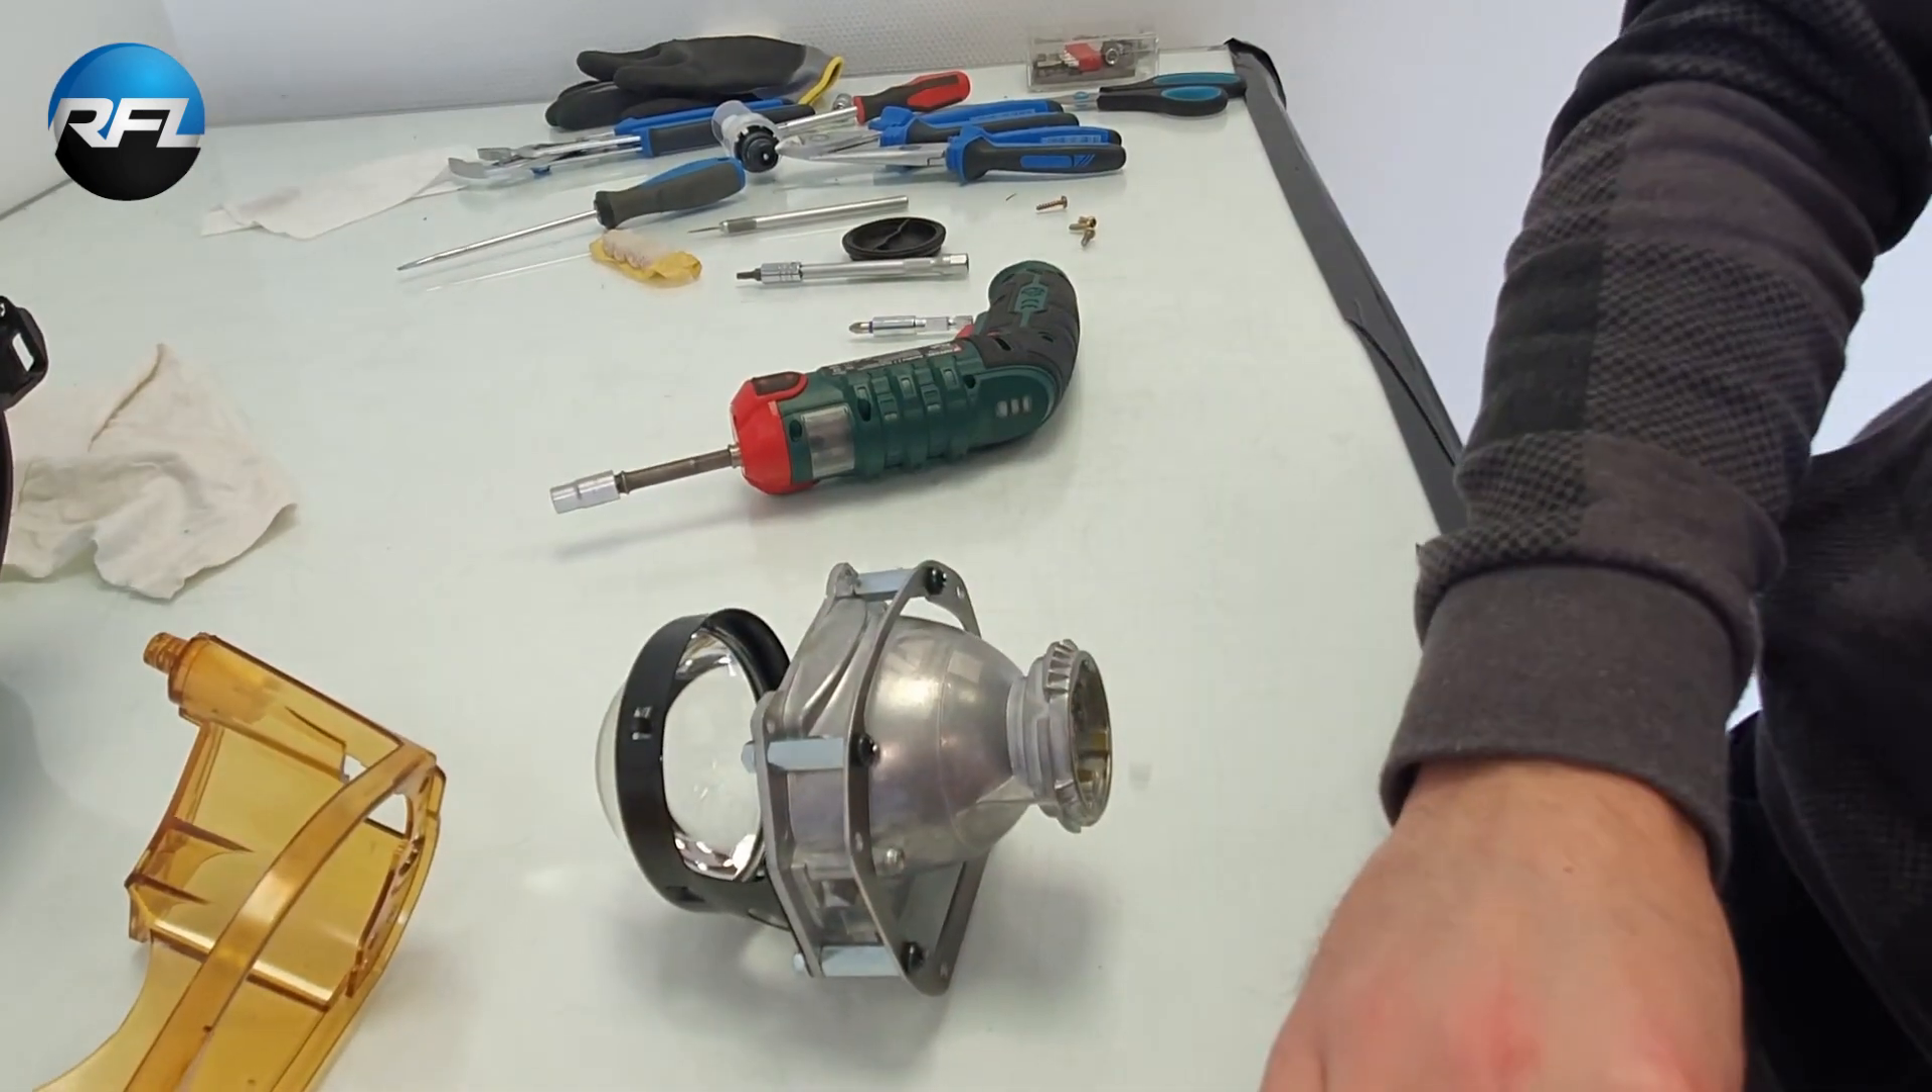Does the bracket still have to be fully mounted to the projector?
No.